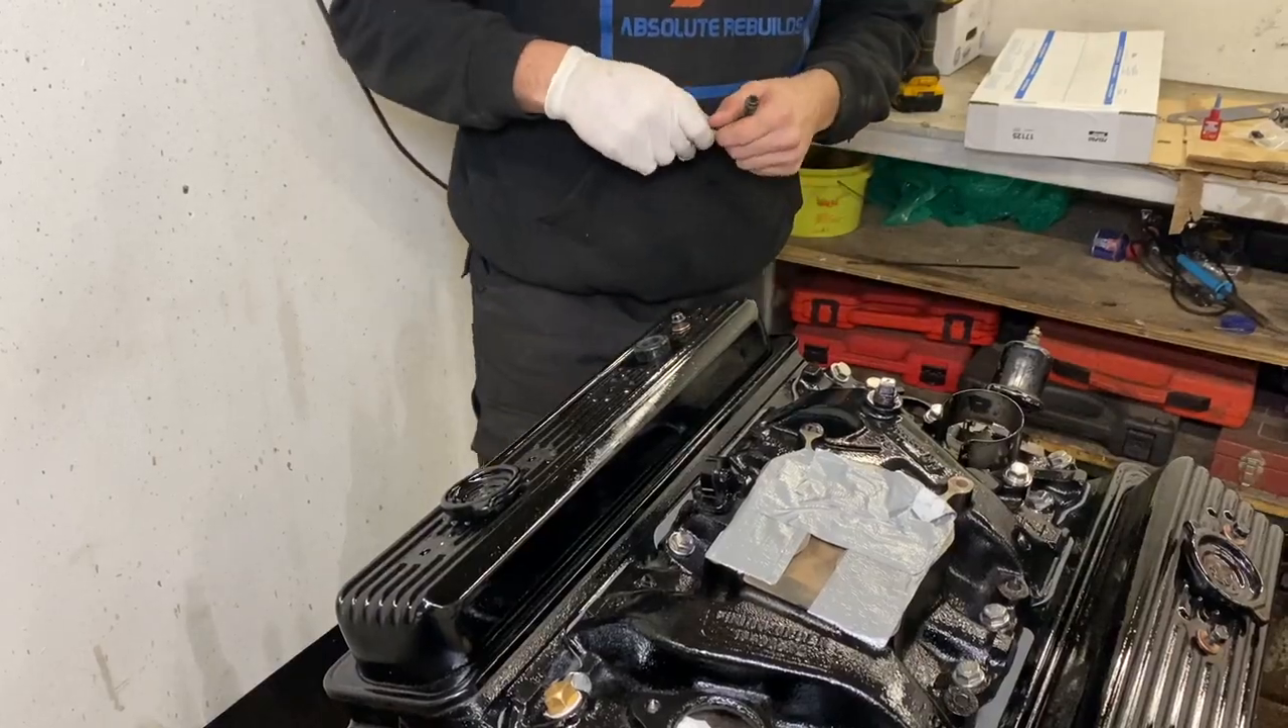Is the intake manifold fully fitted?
Yes.